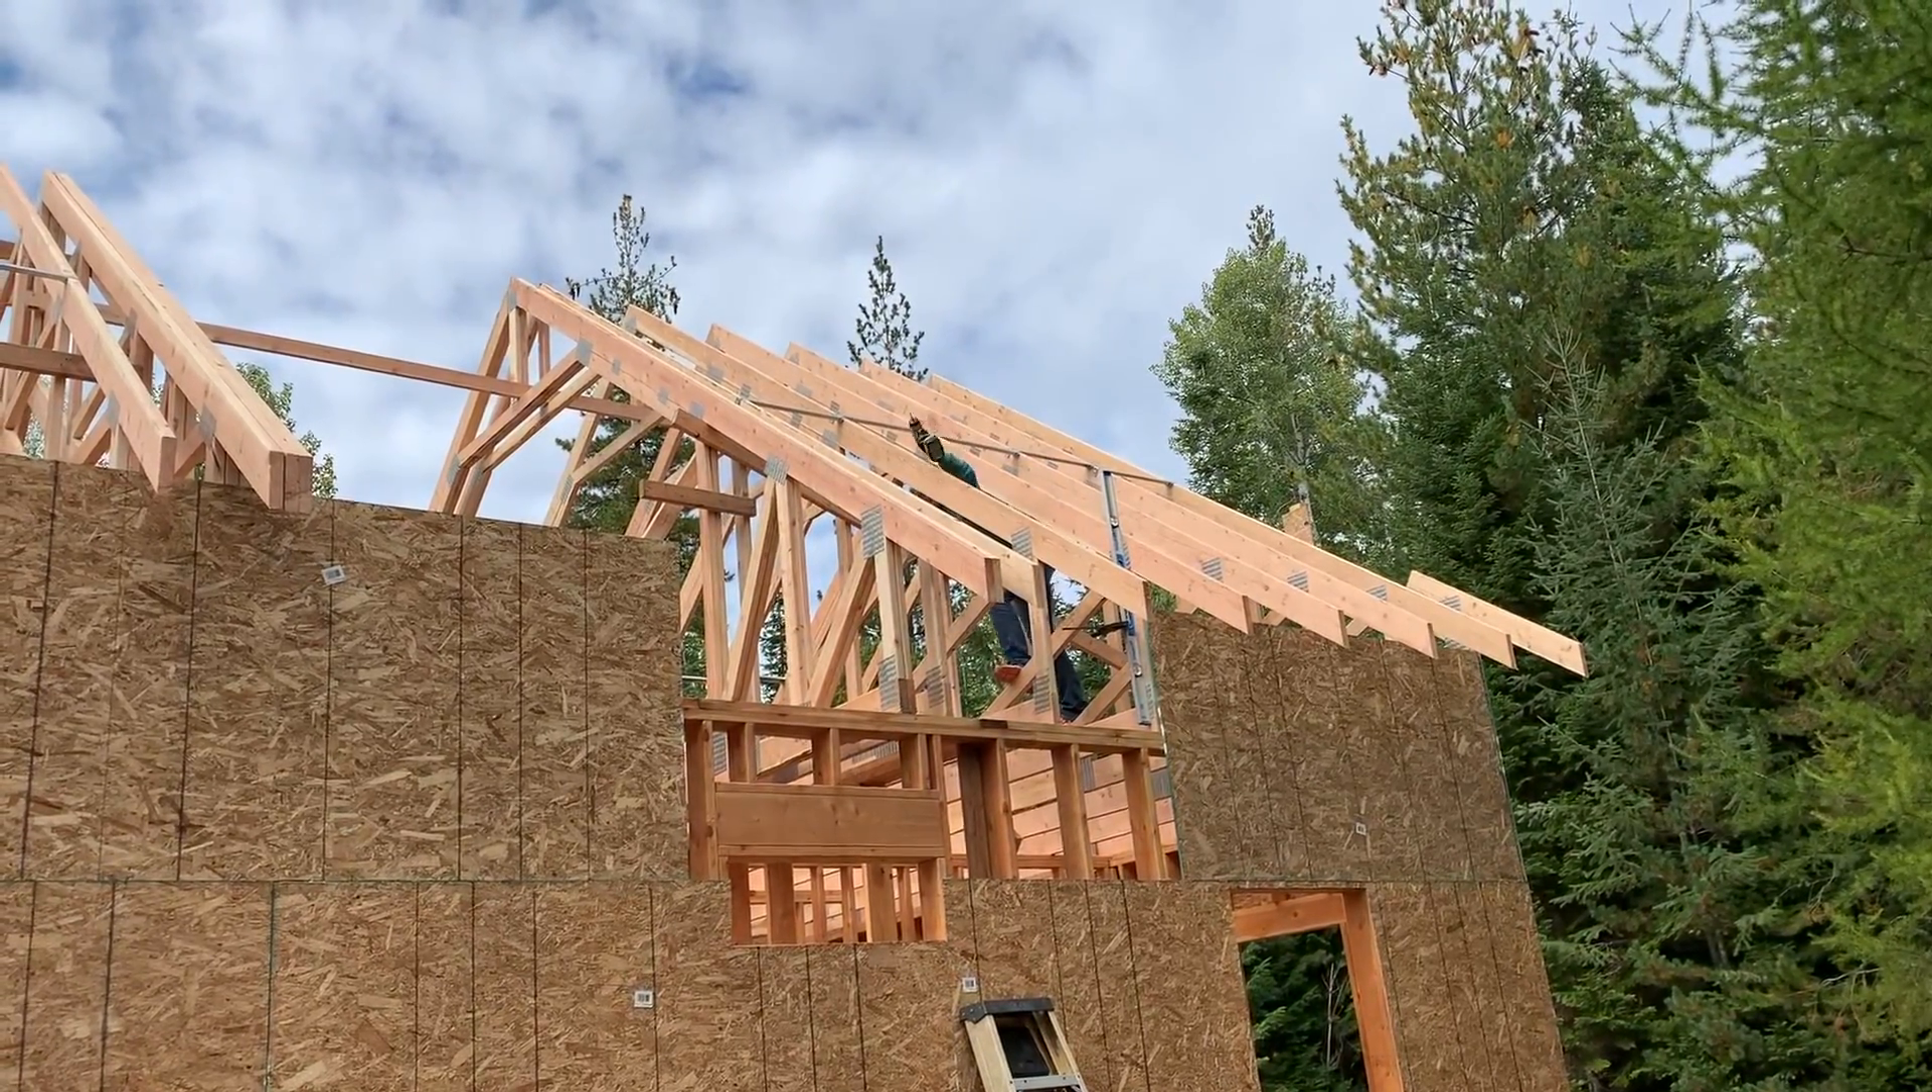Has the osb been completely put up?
No.